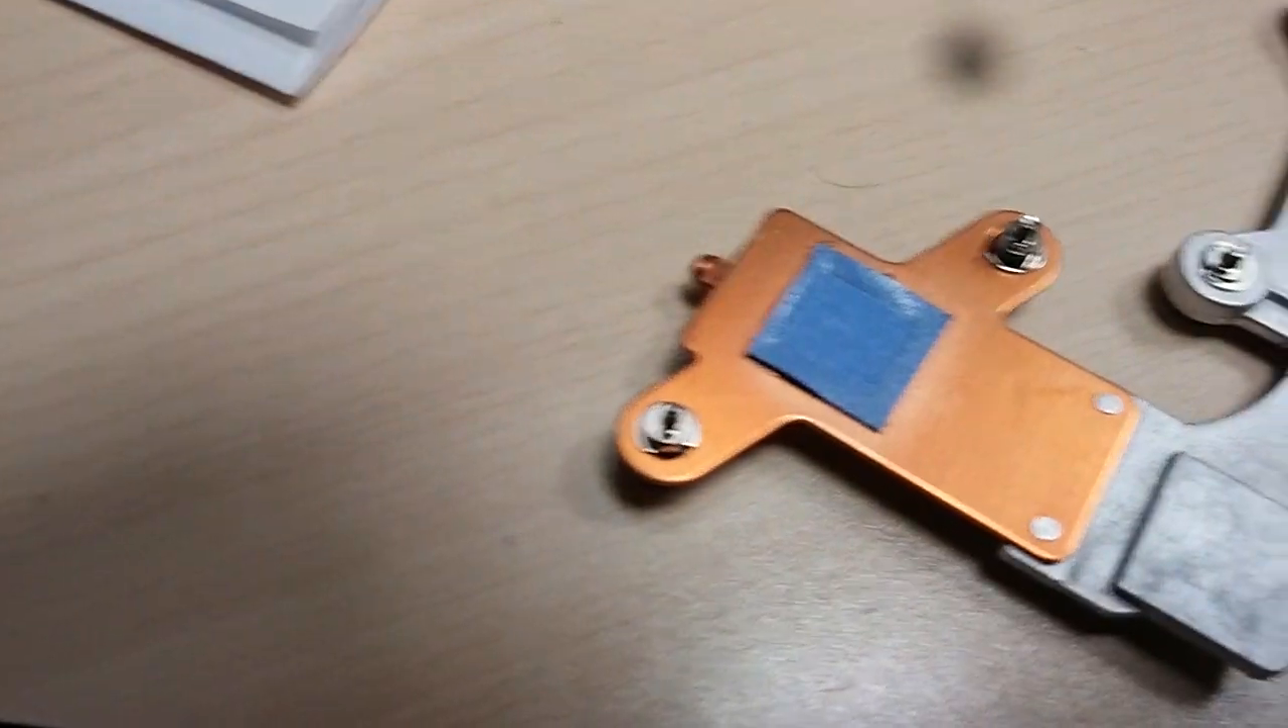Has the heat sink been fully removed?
Yes.